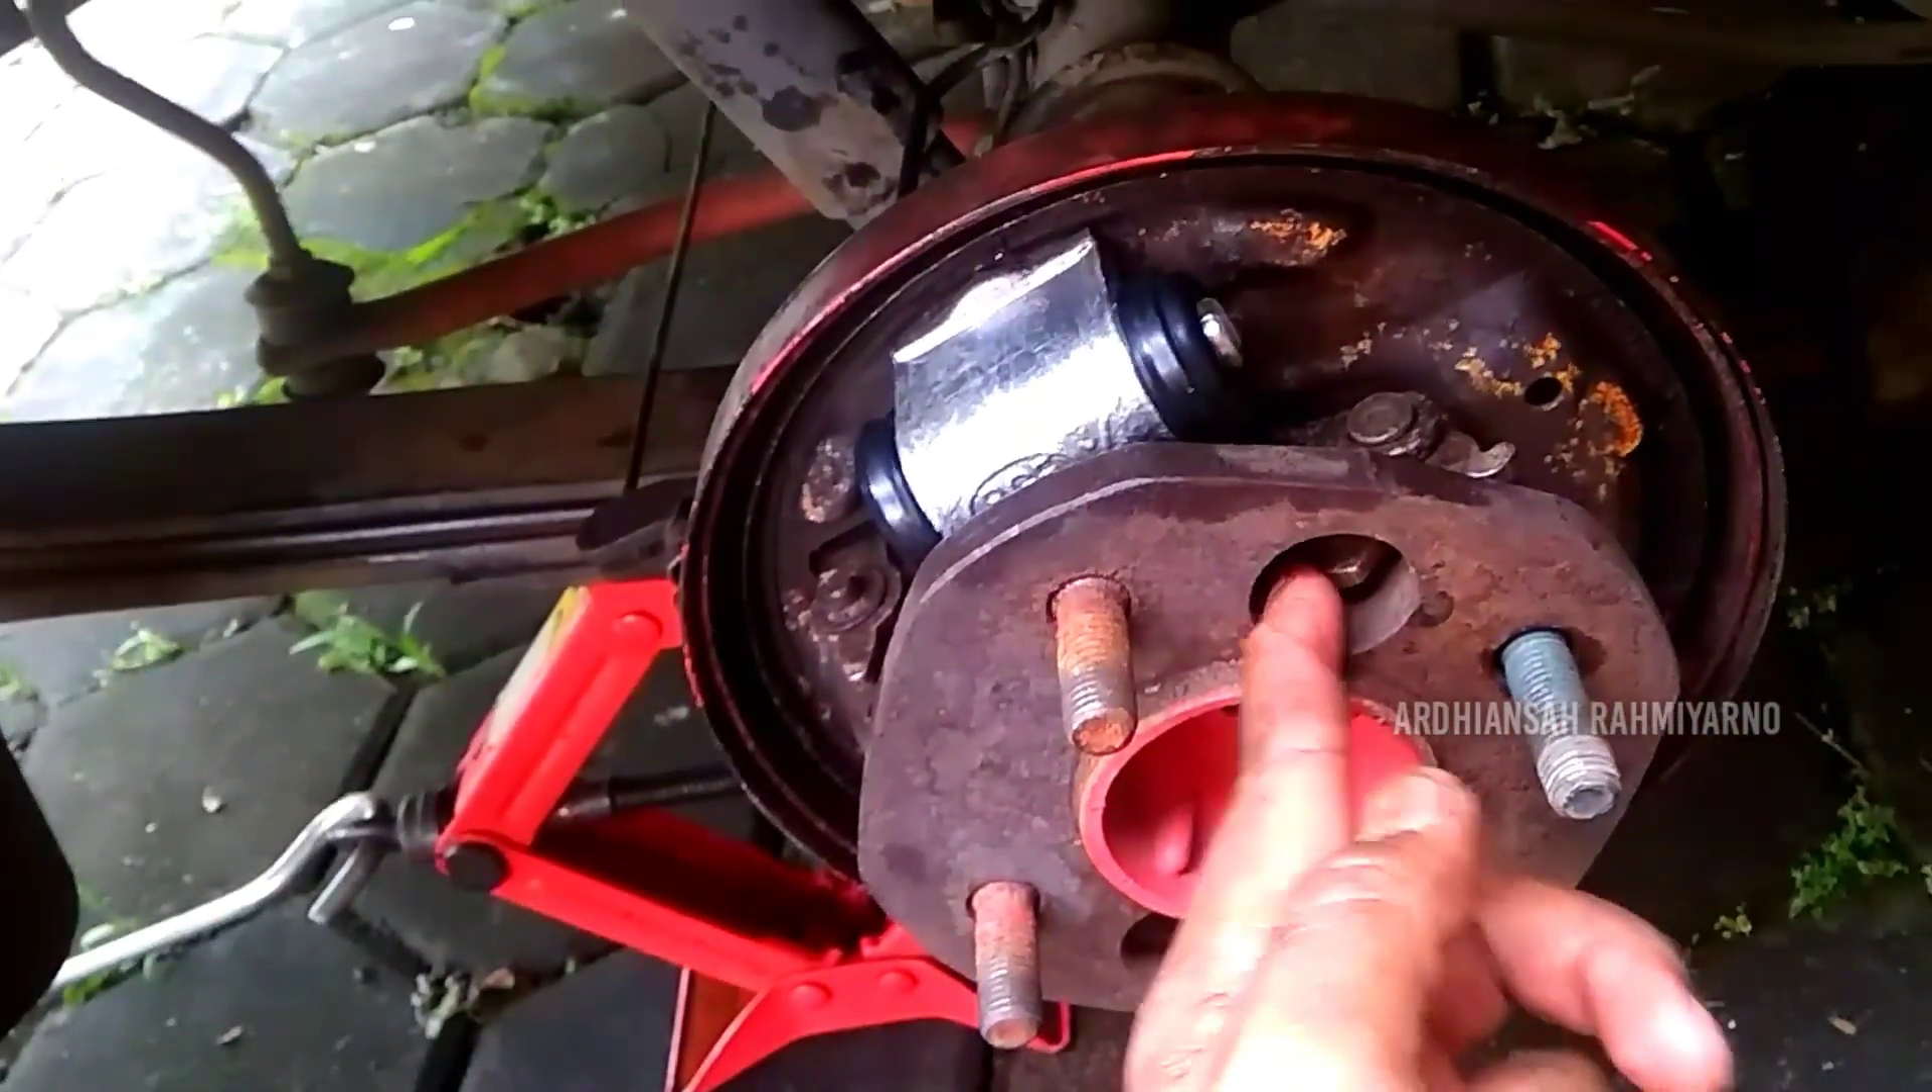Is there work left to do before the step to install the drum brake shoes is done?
Yes.